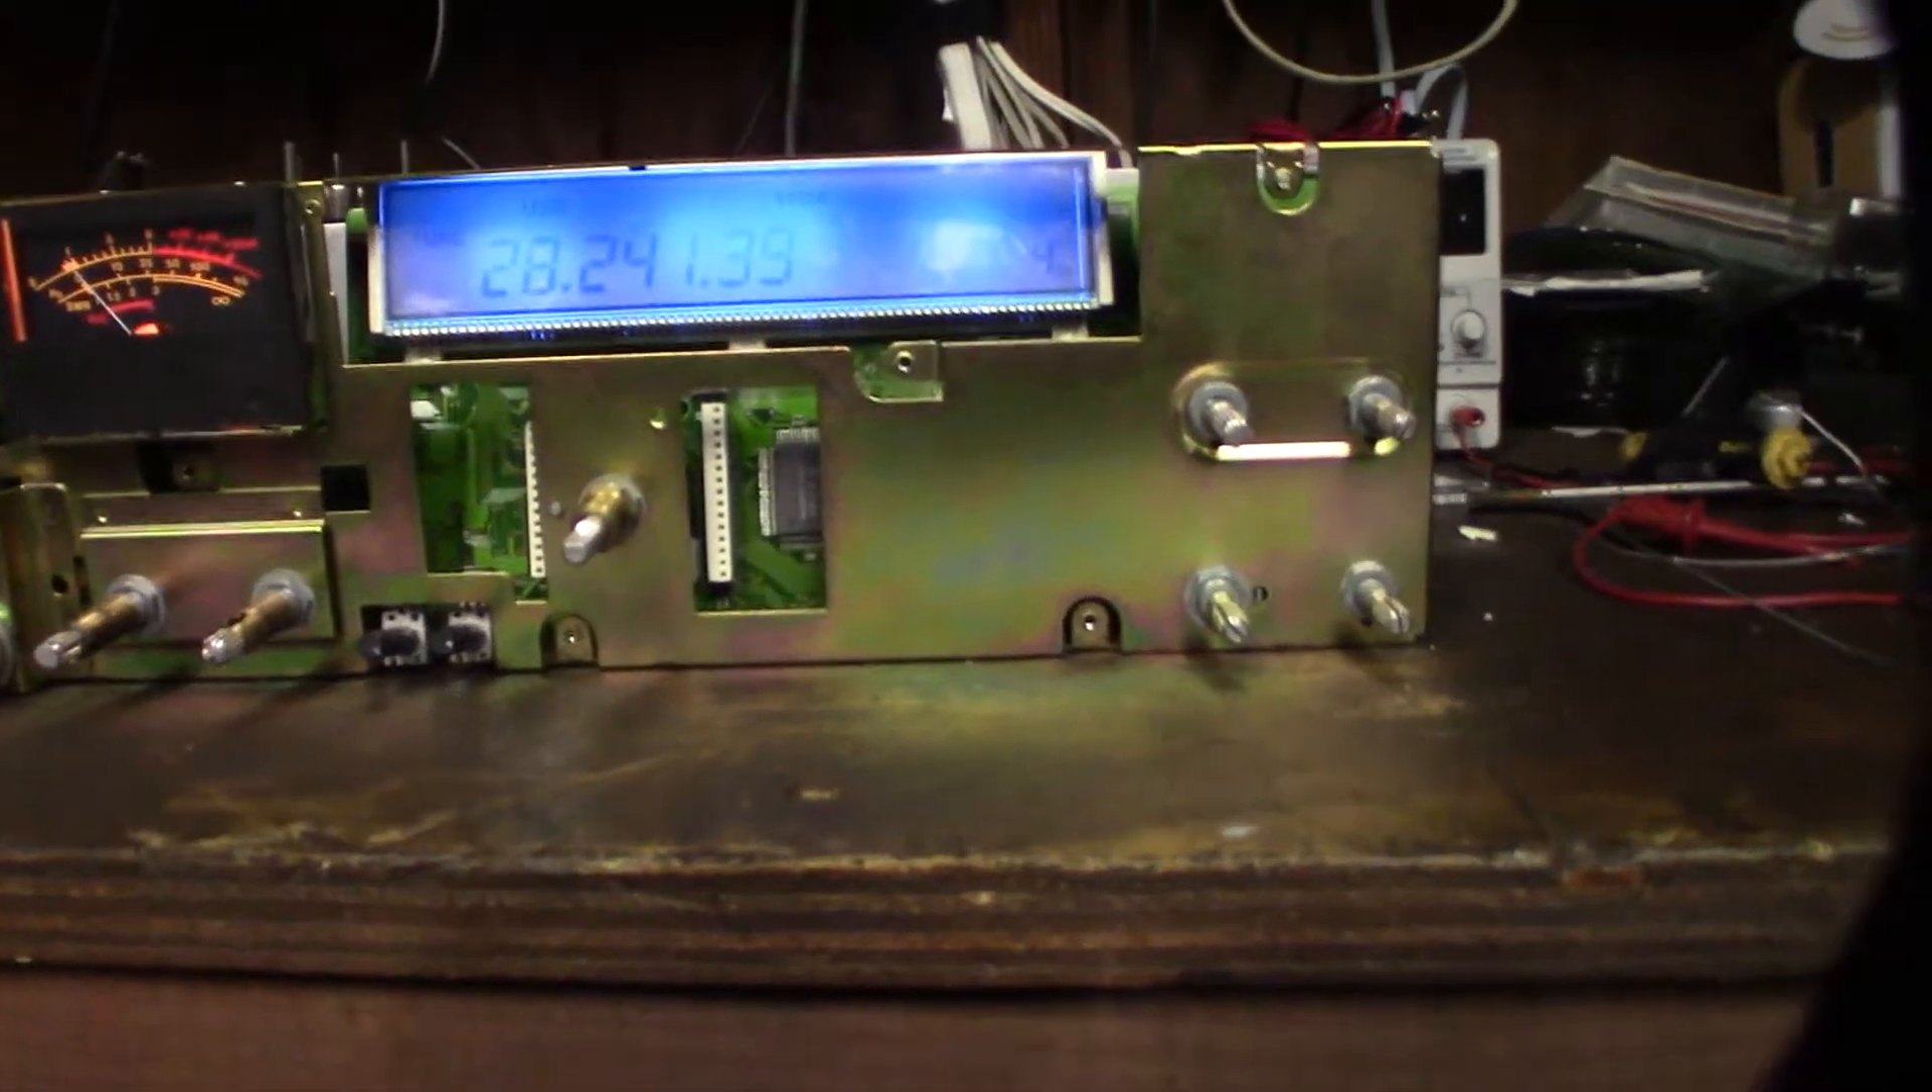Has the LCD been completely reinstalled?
Yes.